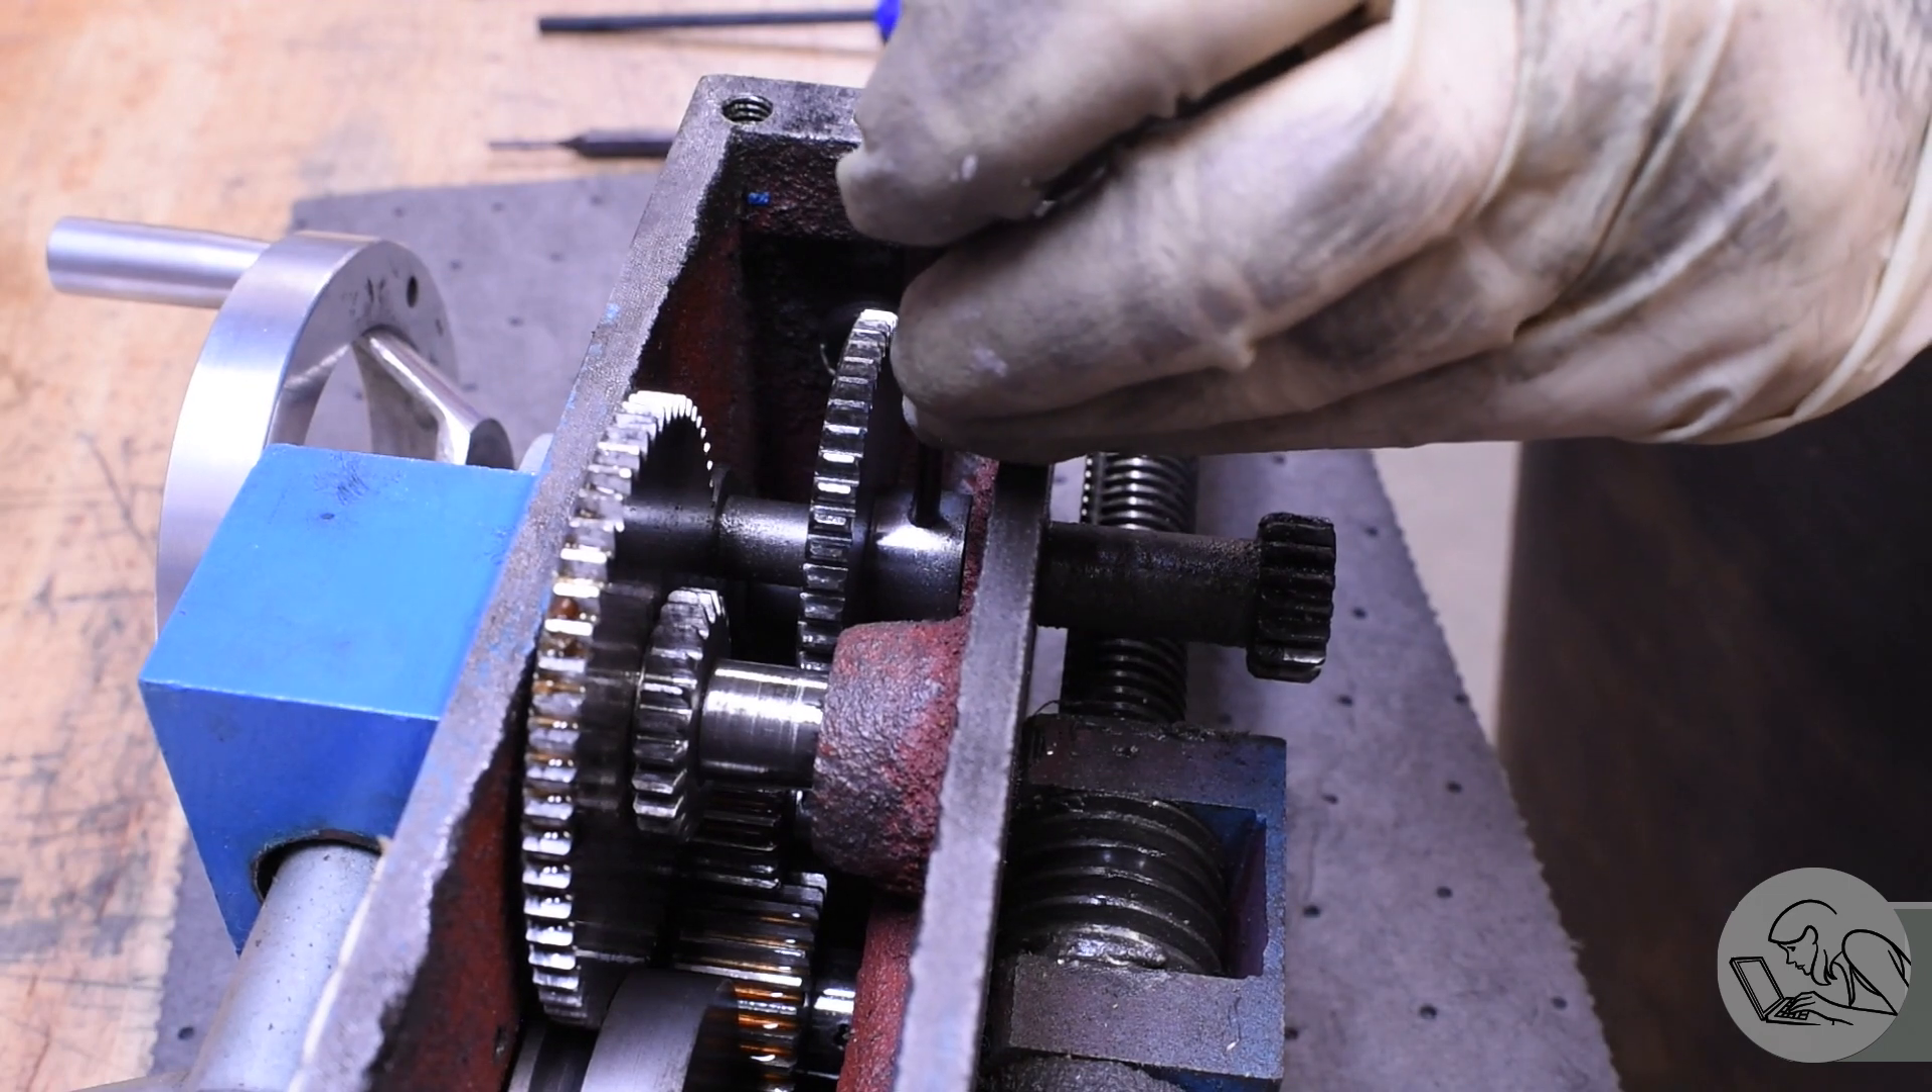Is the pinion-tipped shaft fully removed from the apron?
No.